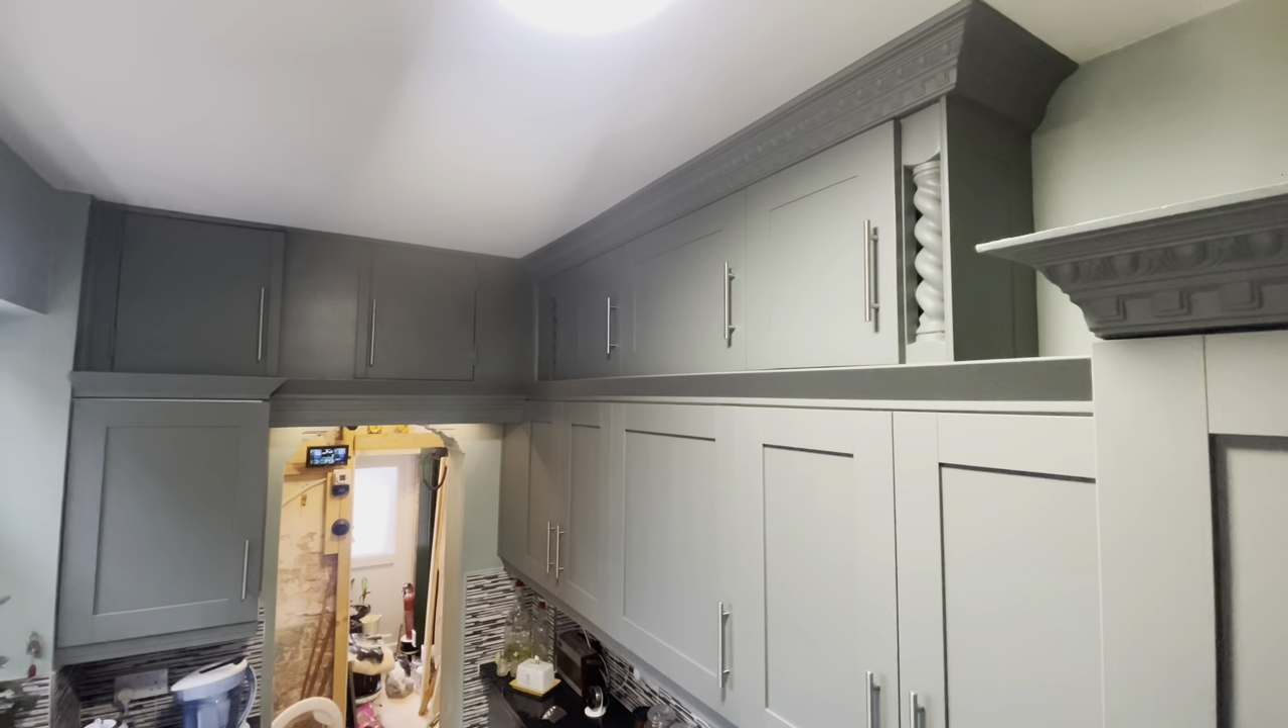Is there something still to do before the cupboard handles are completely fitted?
No.